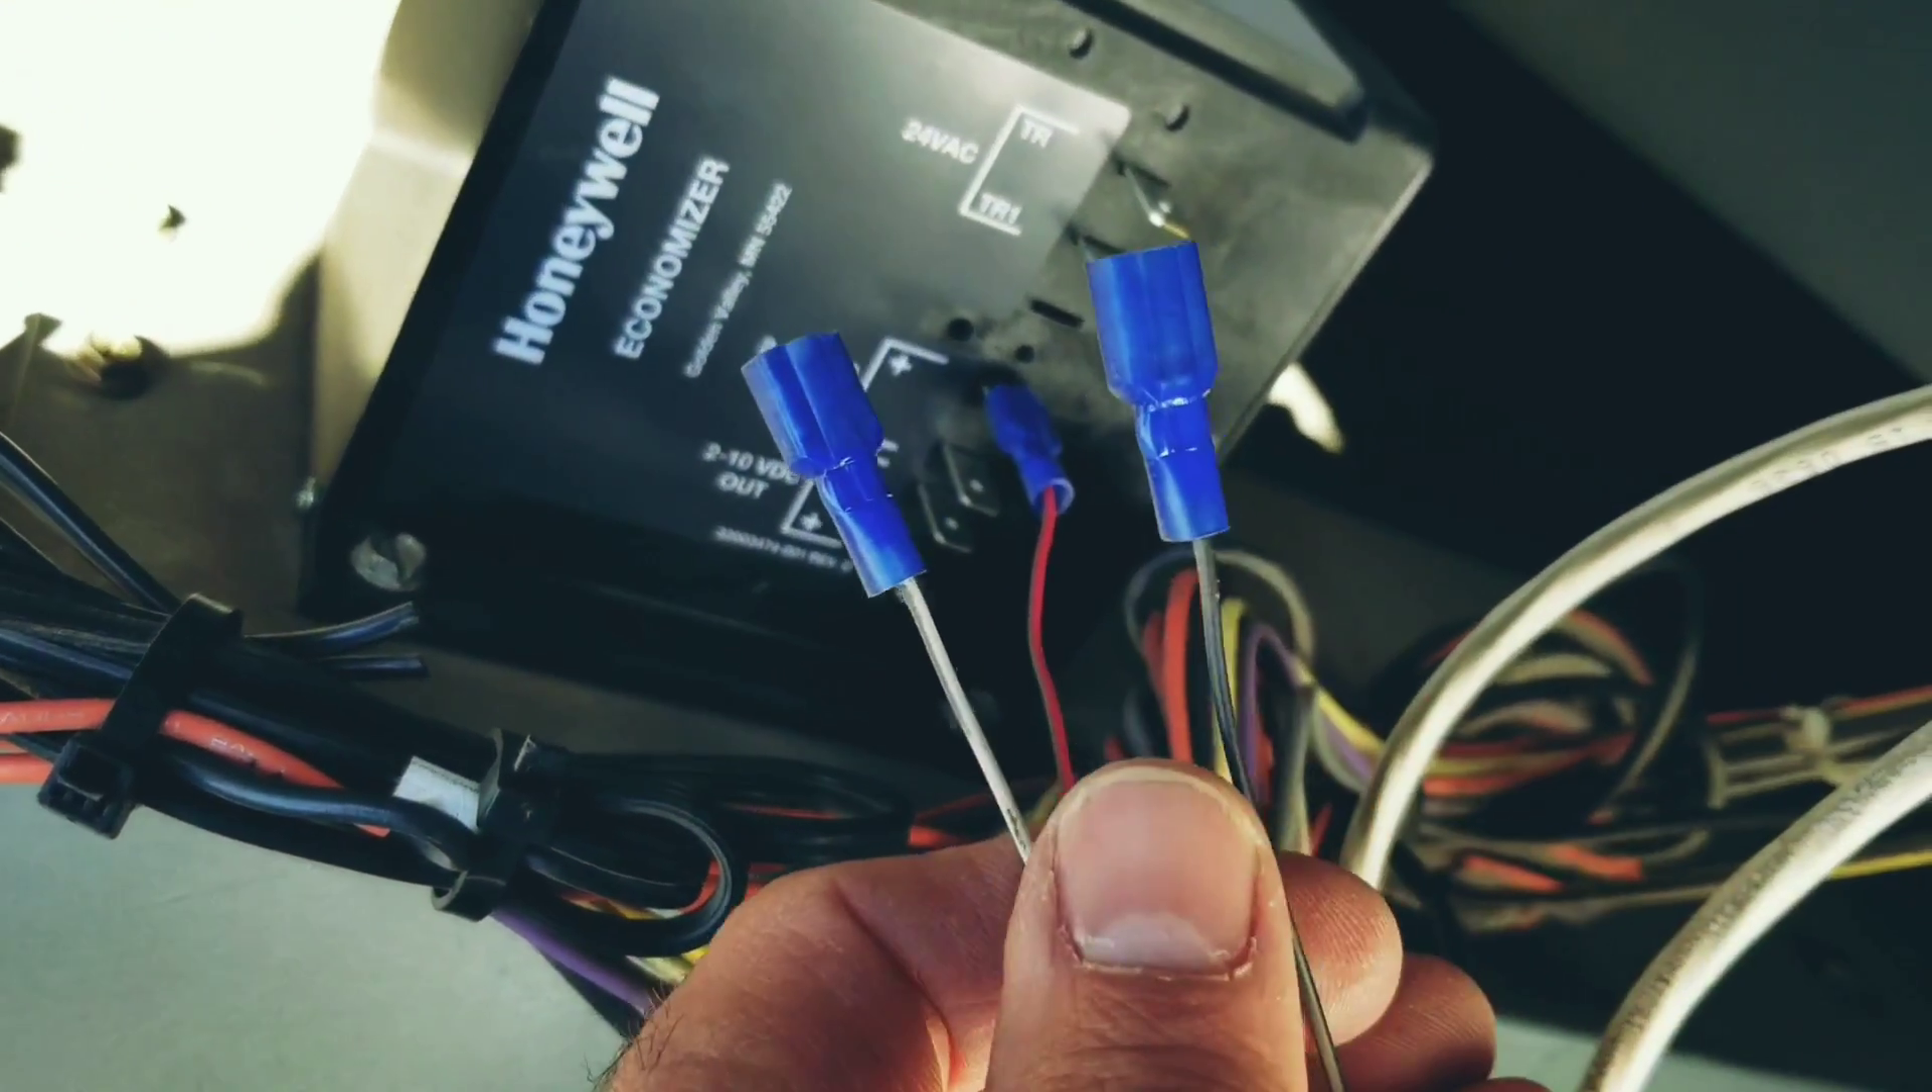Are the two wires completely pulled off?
Yes.